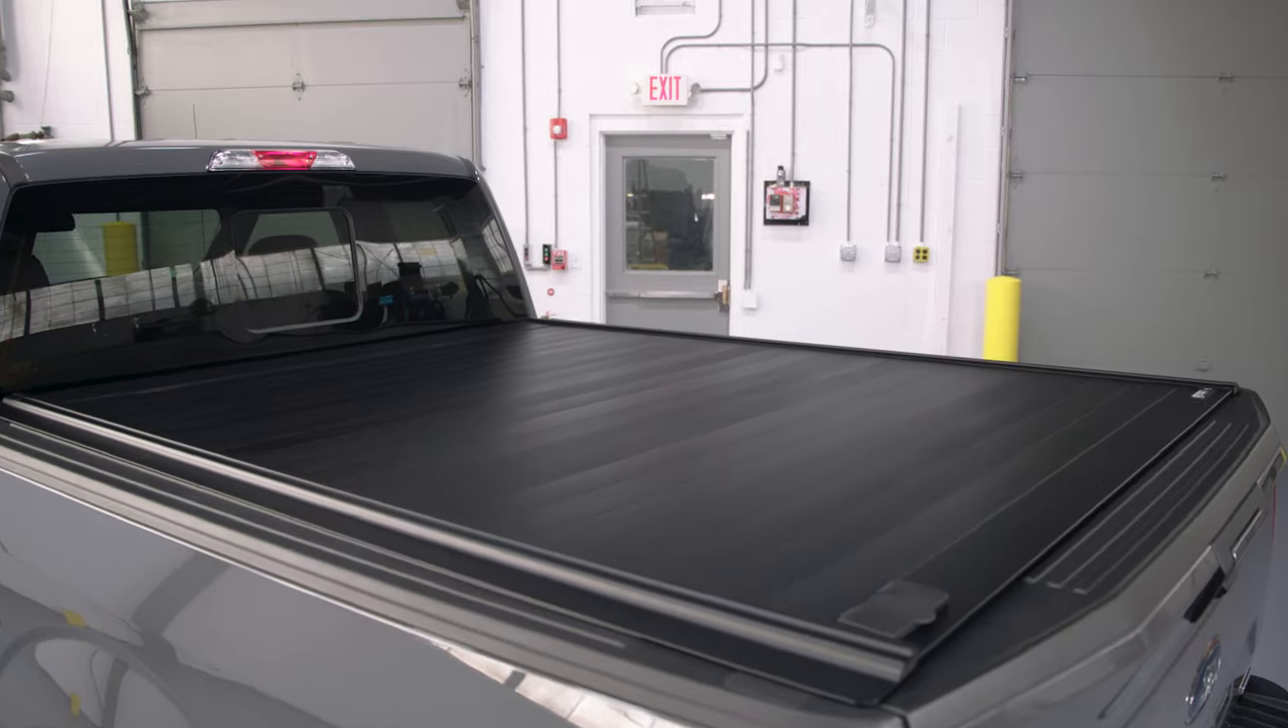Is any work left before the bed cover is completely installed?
No.